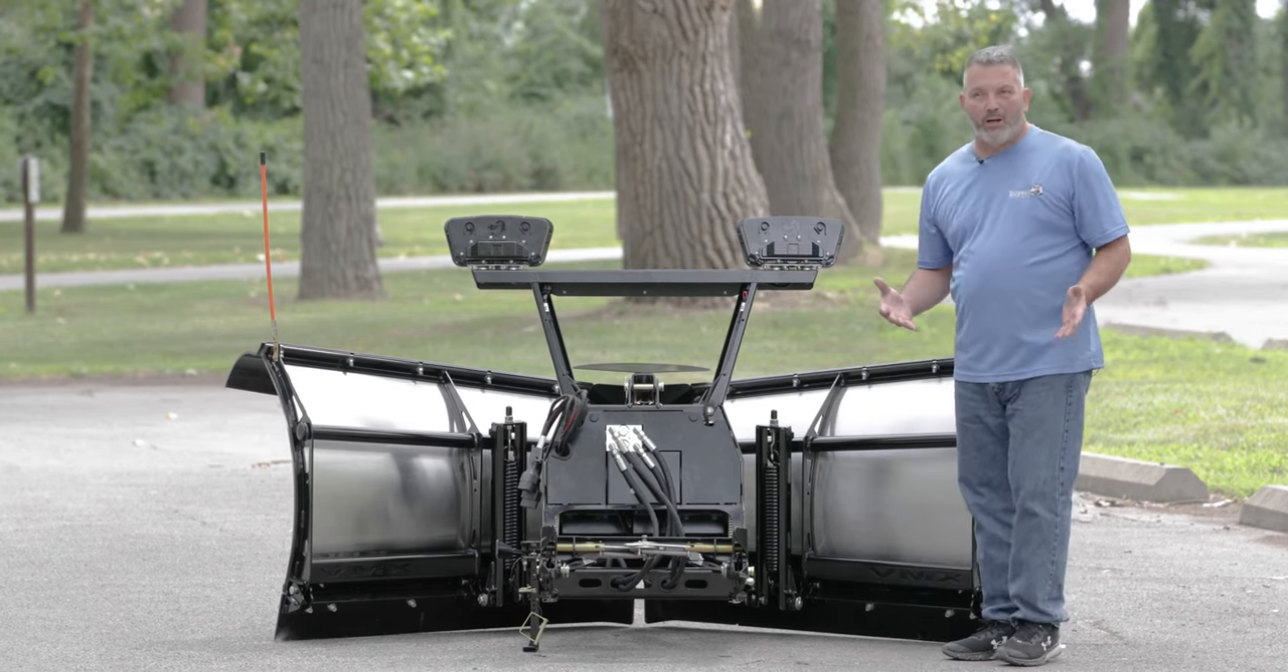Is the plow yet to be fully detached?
No.